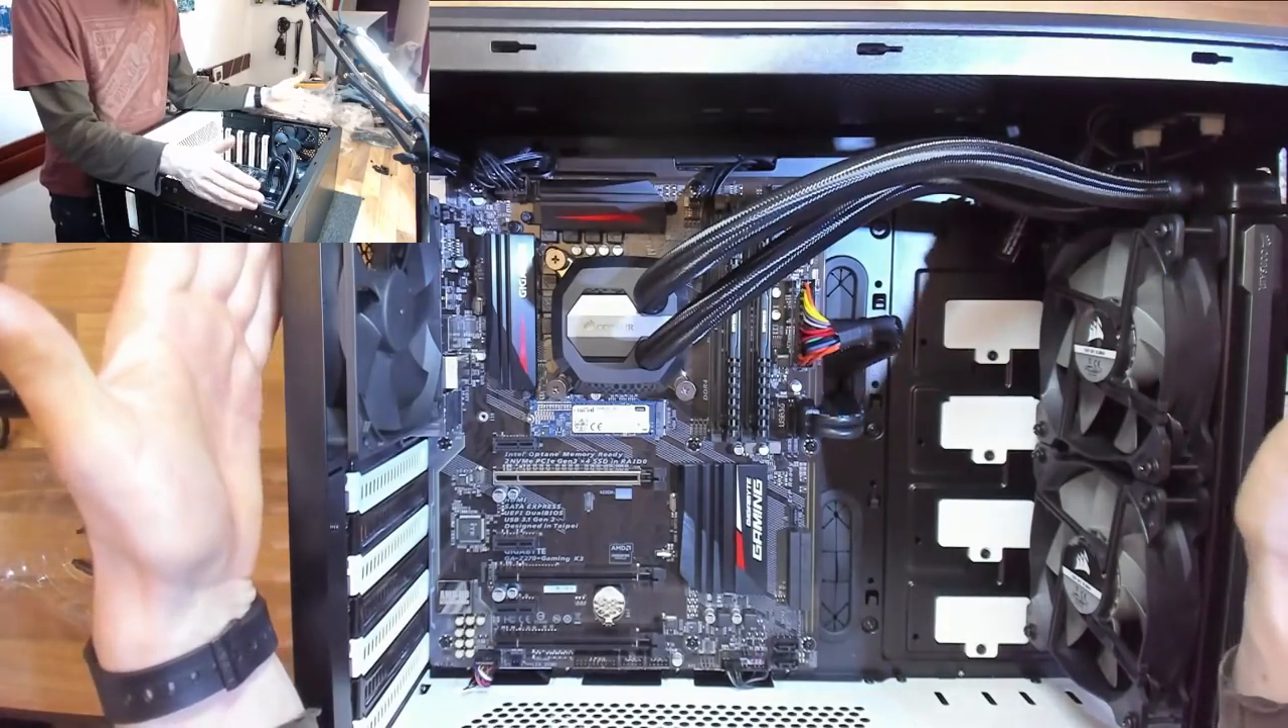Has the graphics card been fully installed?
No.